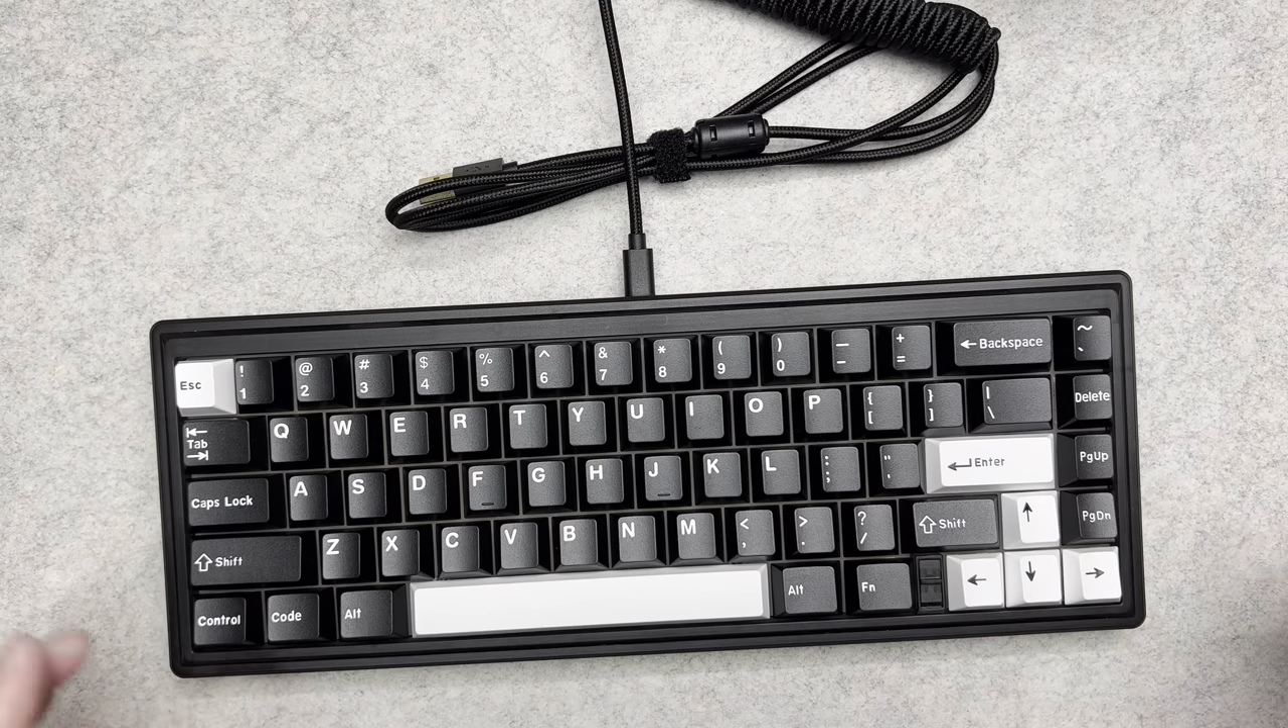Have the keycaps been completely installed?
Yes.